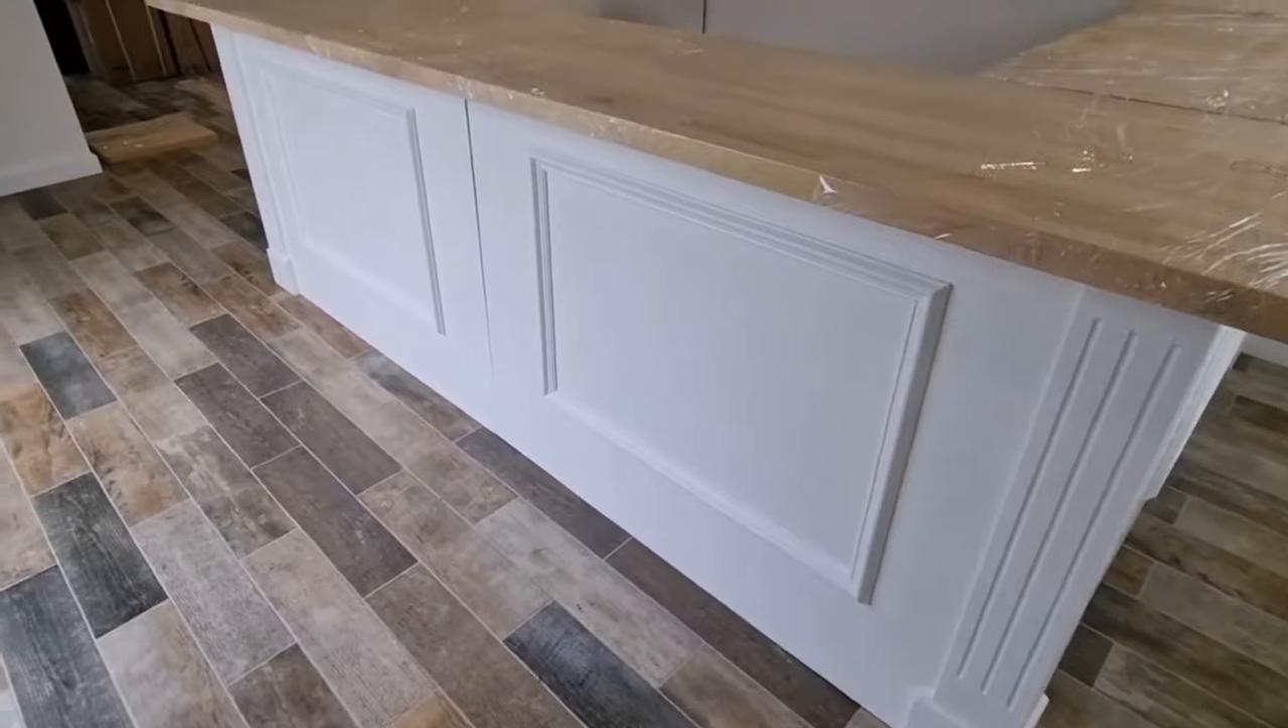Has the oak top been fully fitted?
Yes.